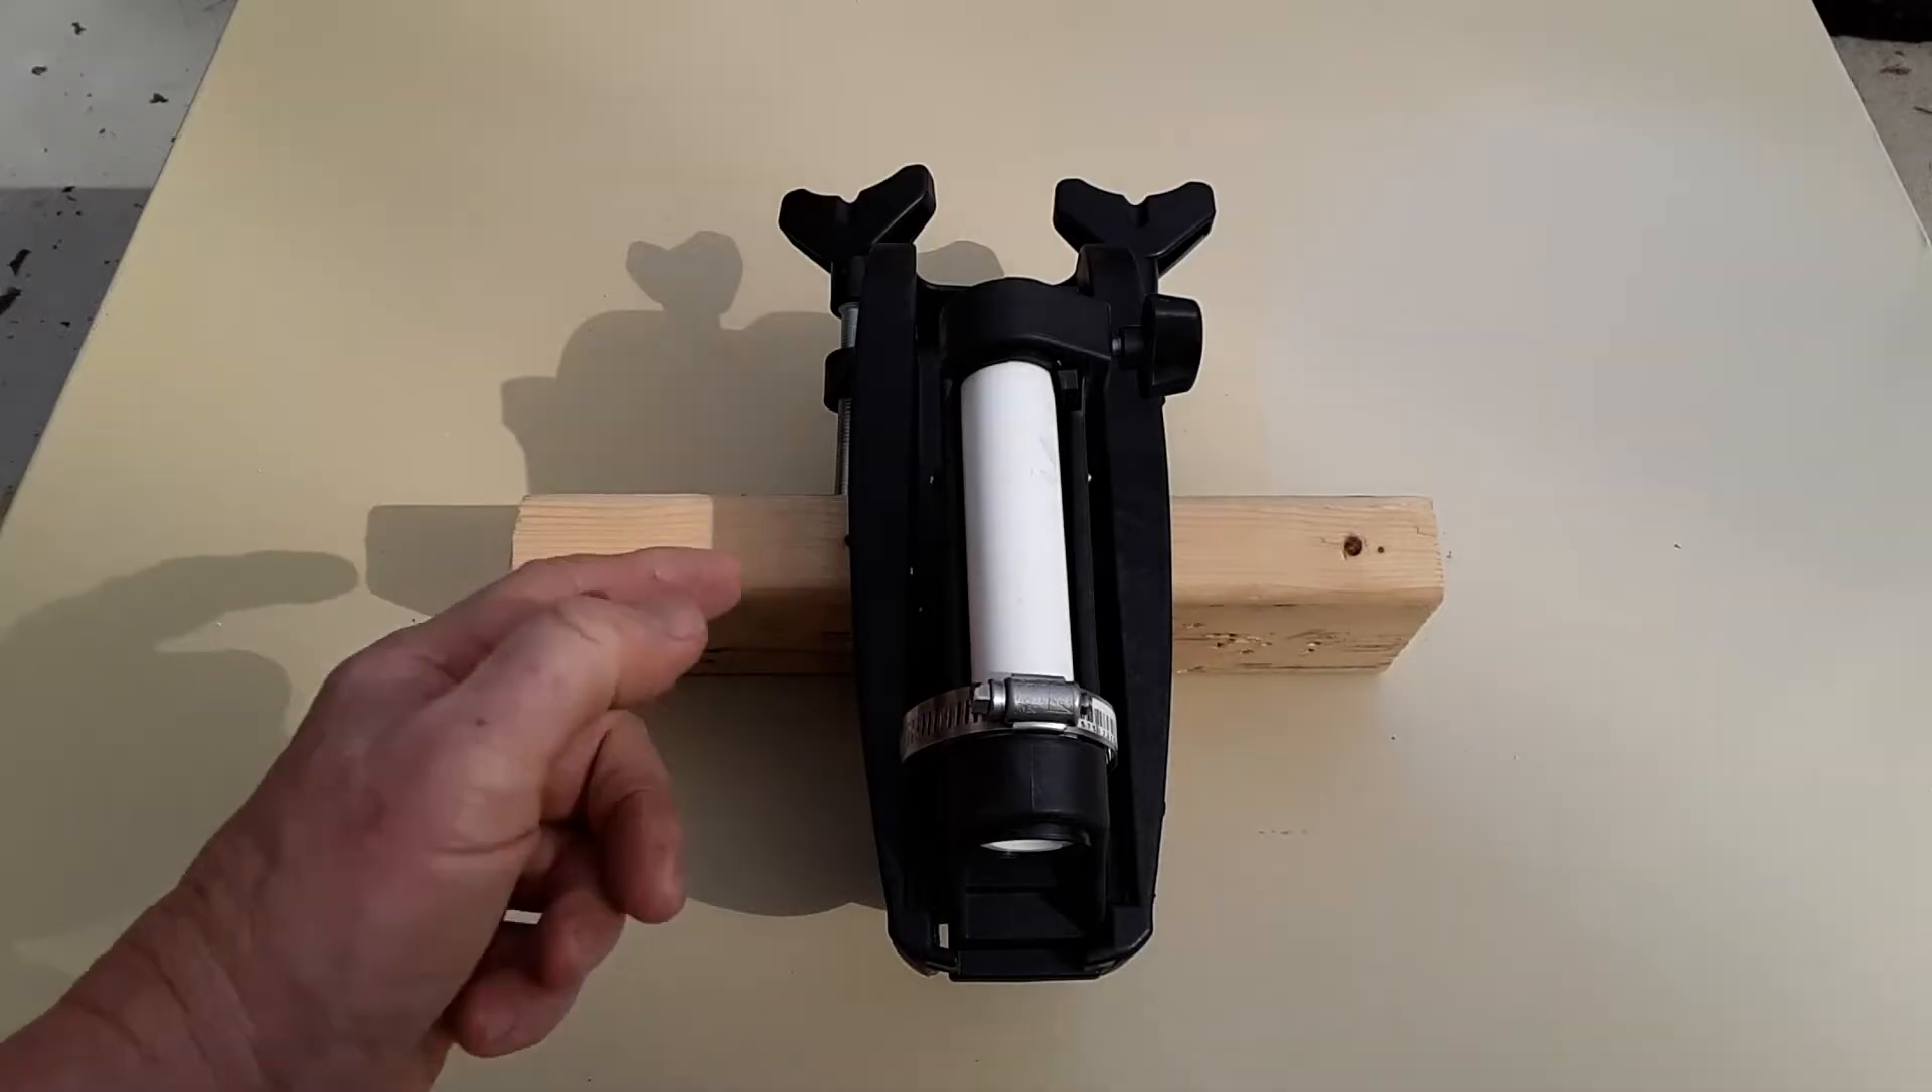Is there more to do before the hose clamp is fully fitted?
No.